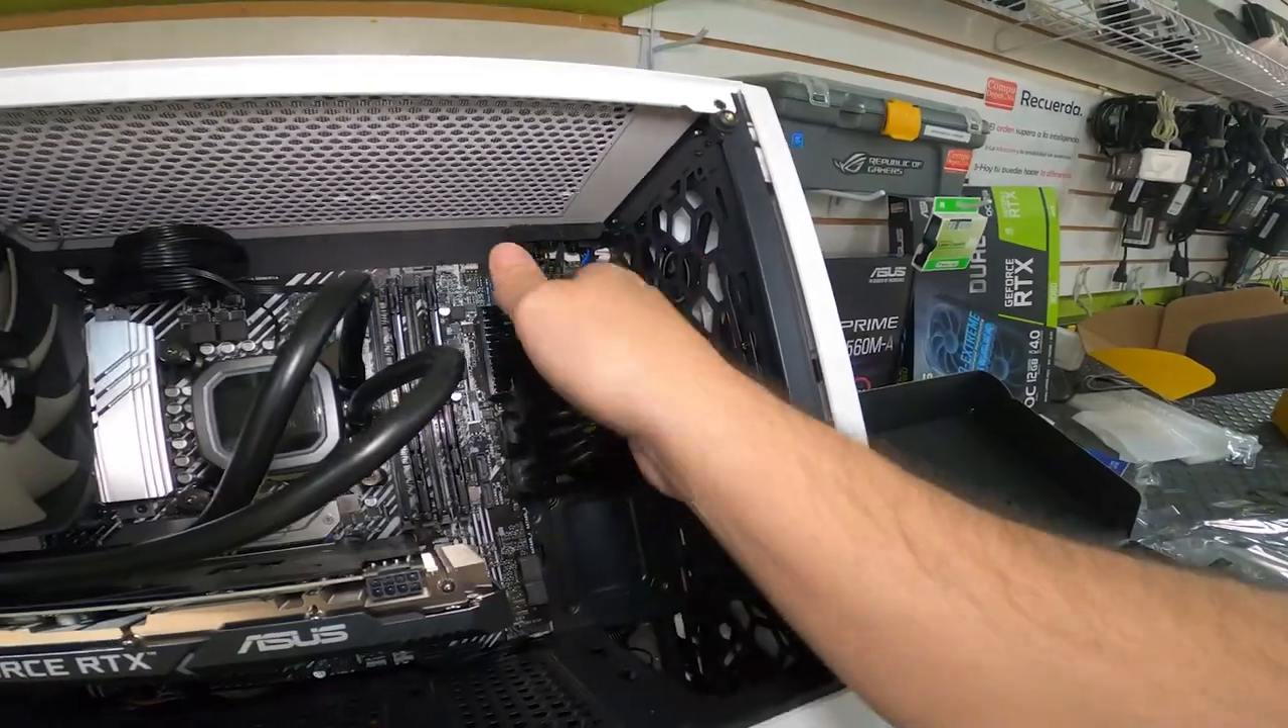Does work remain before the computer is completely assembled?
Yes.